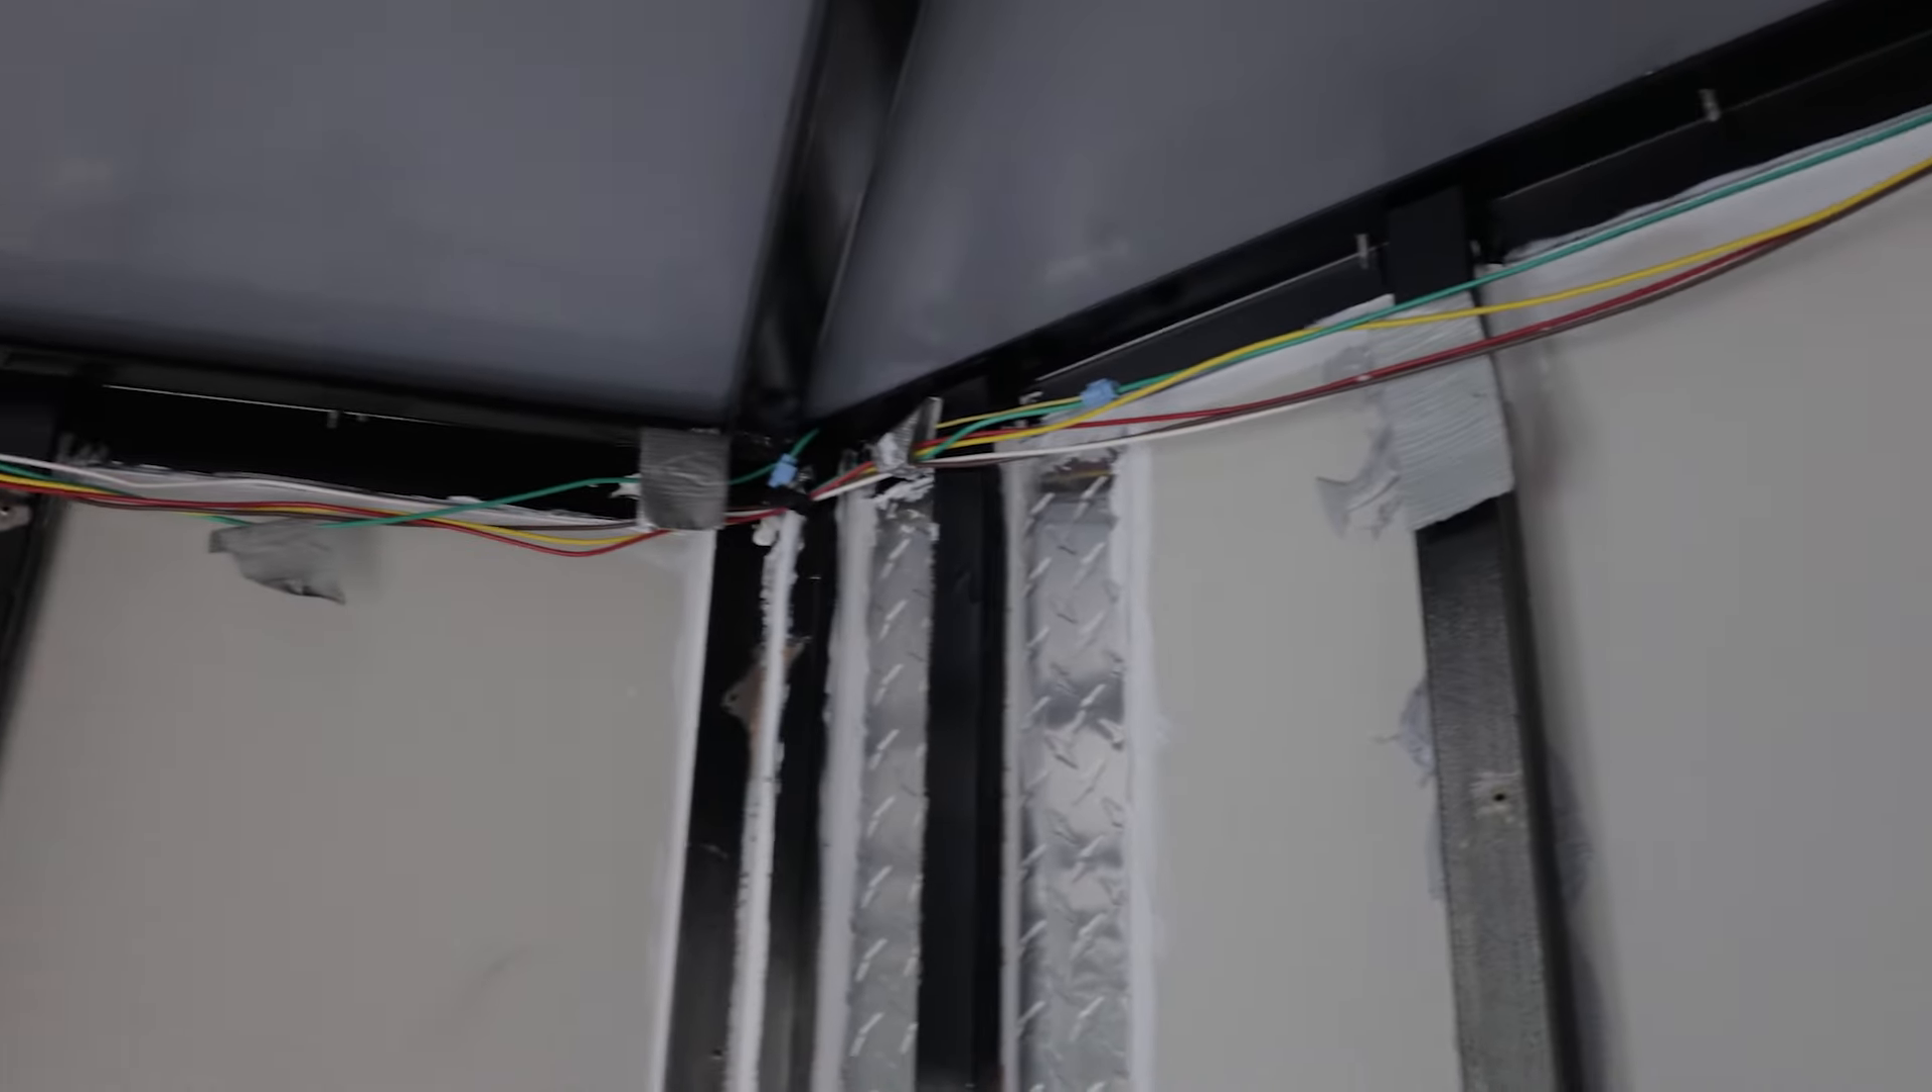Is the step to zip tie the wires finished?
No.